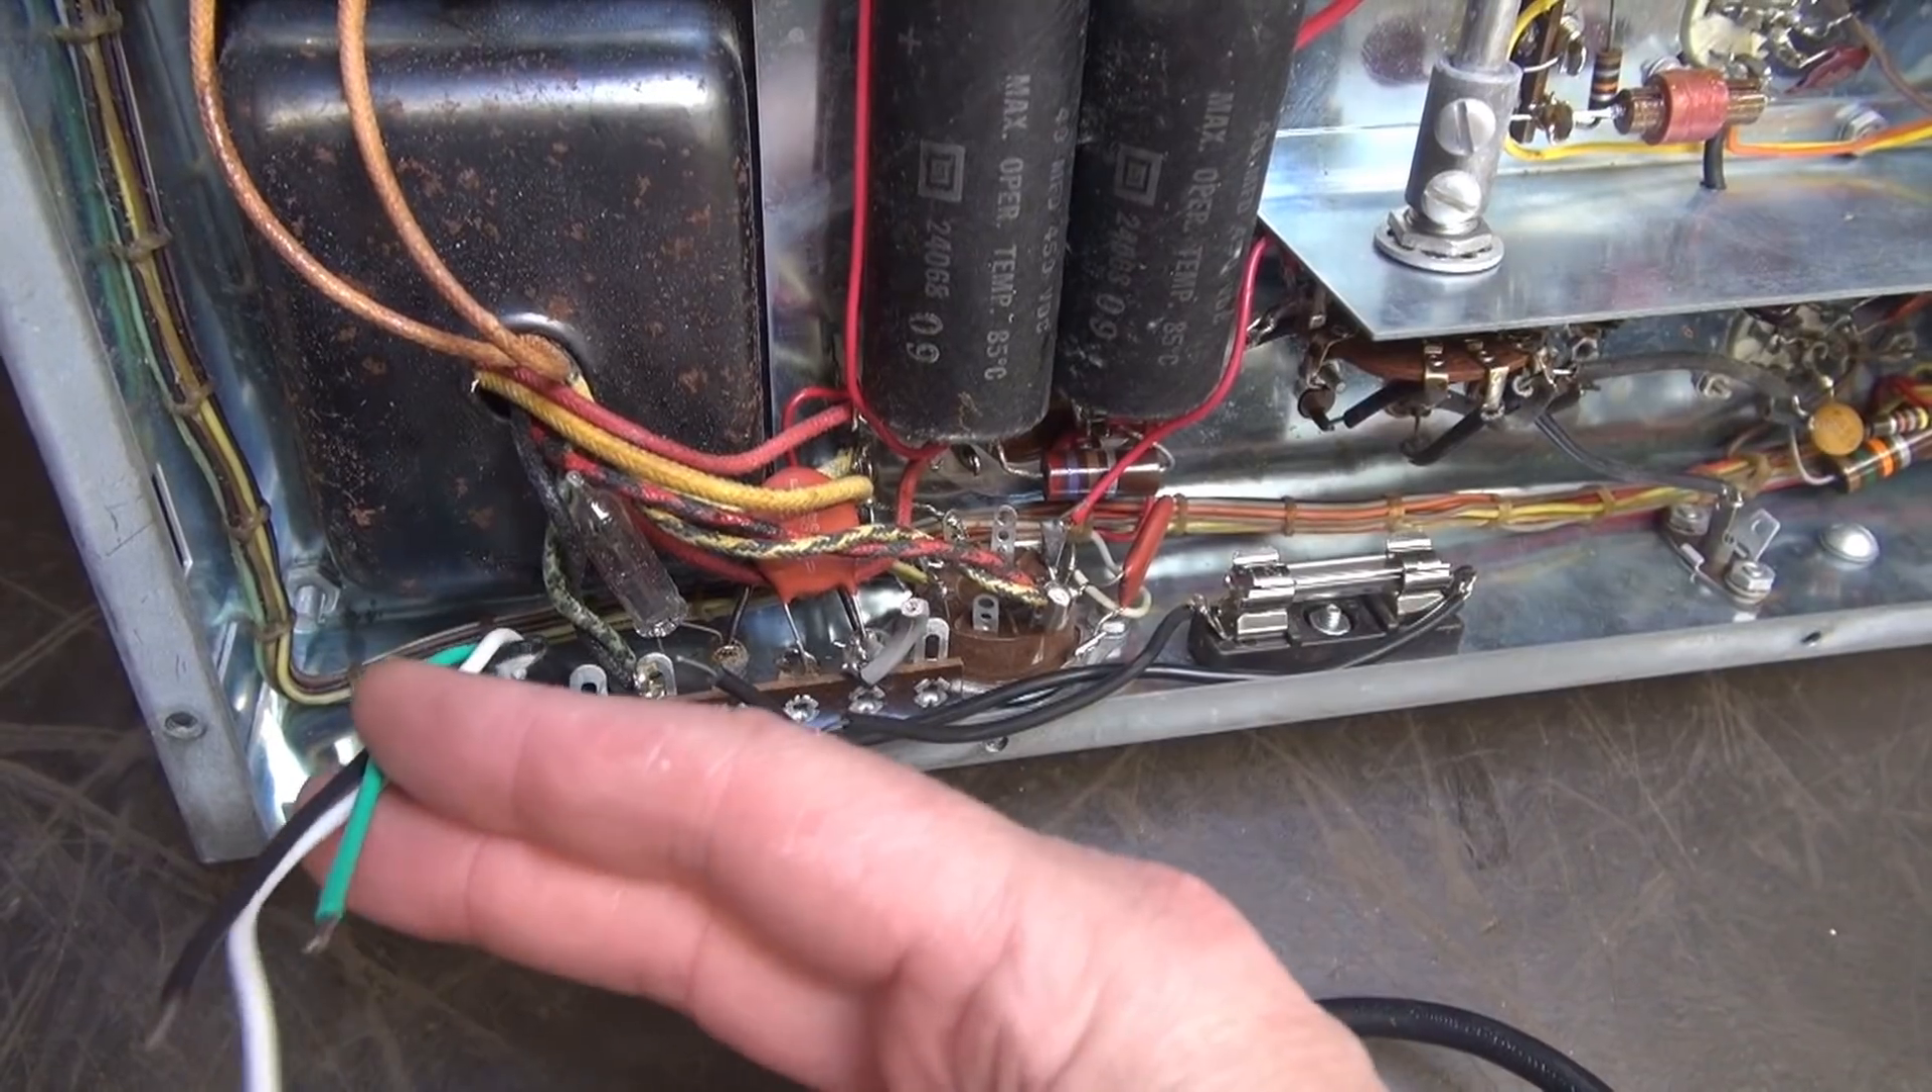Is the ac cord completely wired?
No.